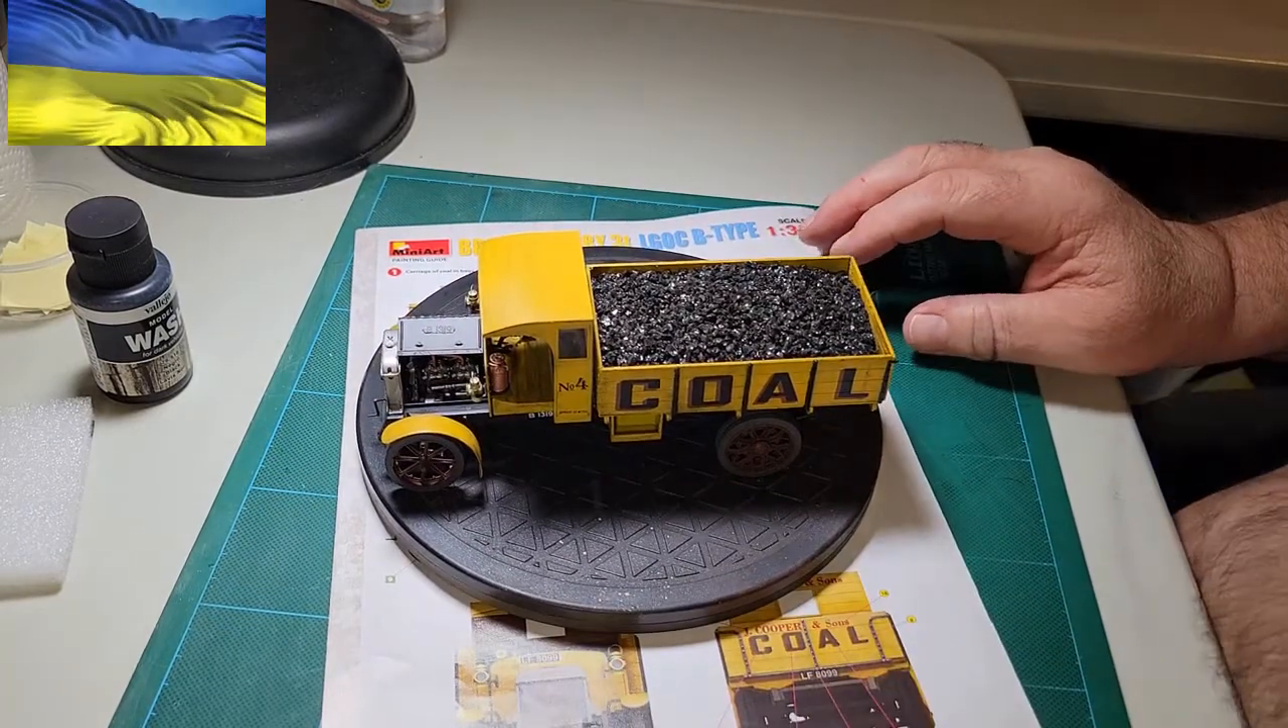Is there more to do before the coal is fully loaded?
No.